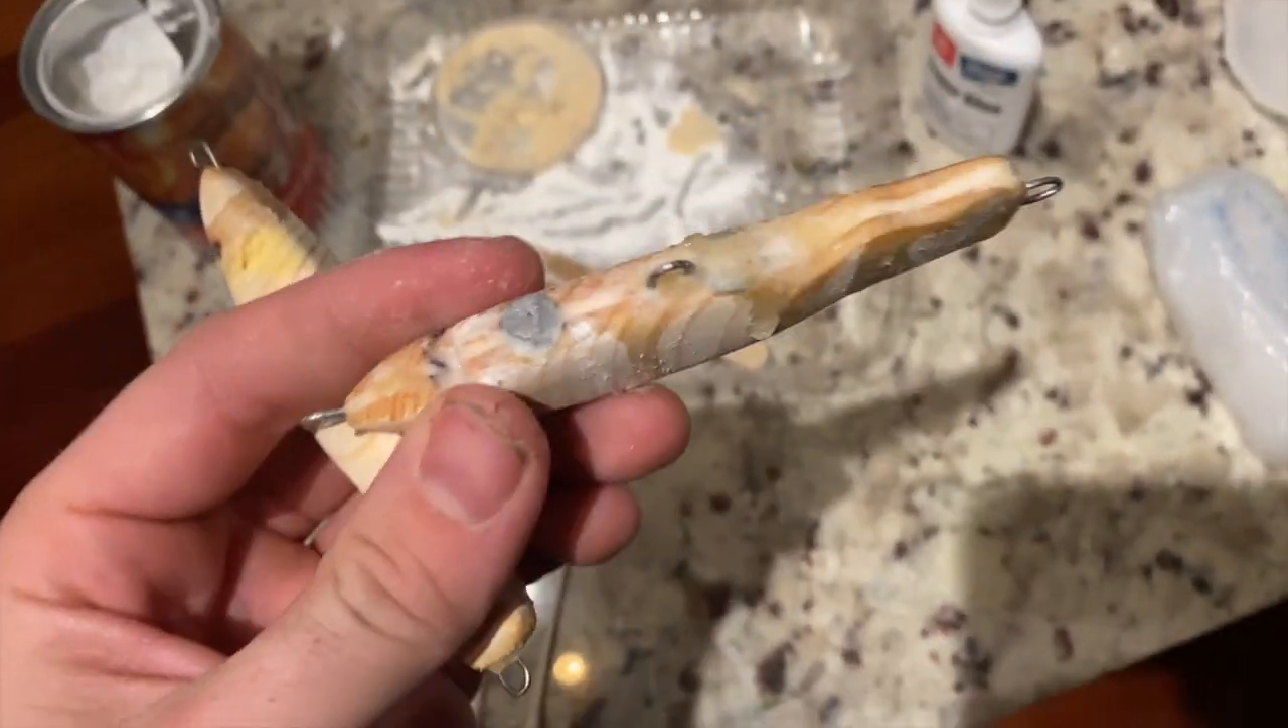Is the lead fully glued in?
Yes.